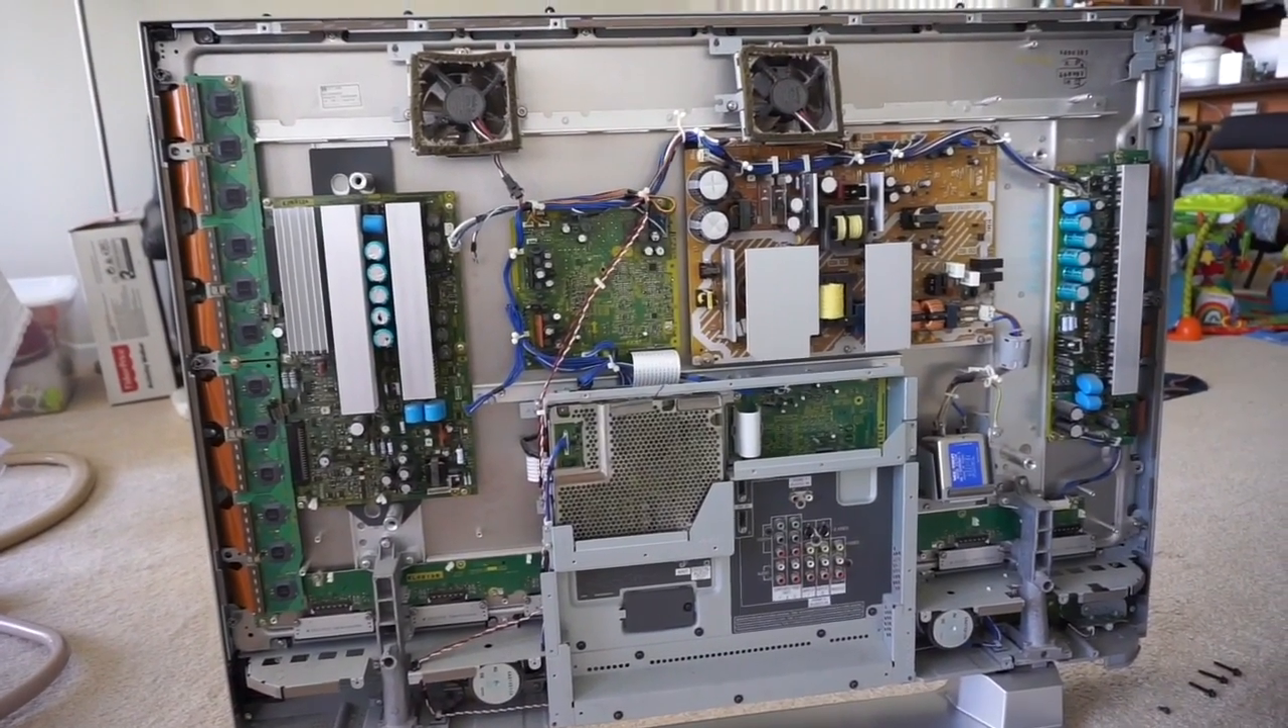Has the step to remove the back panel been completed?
Yes.